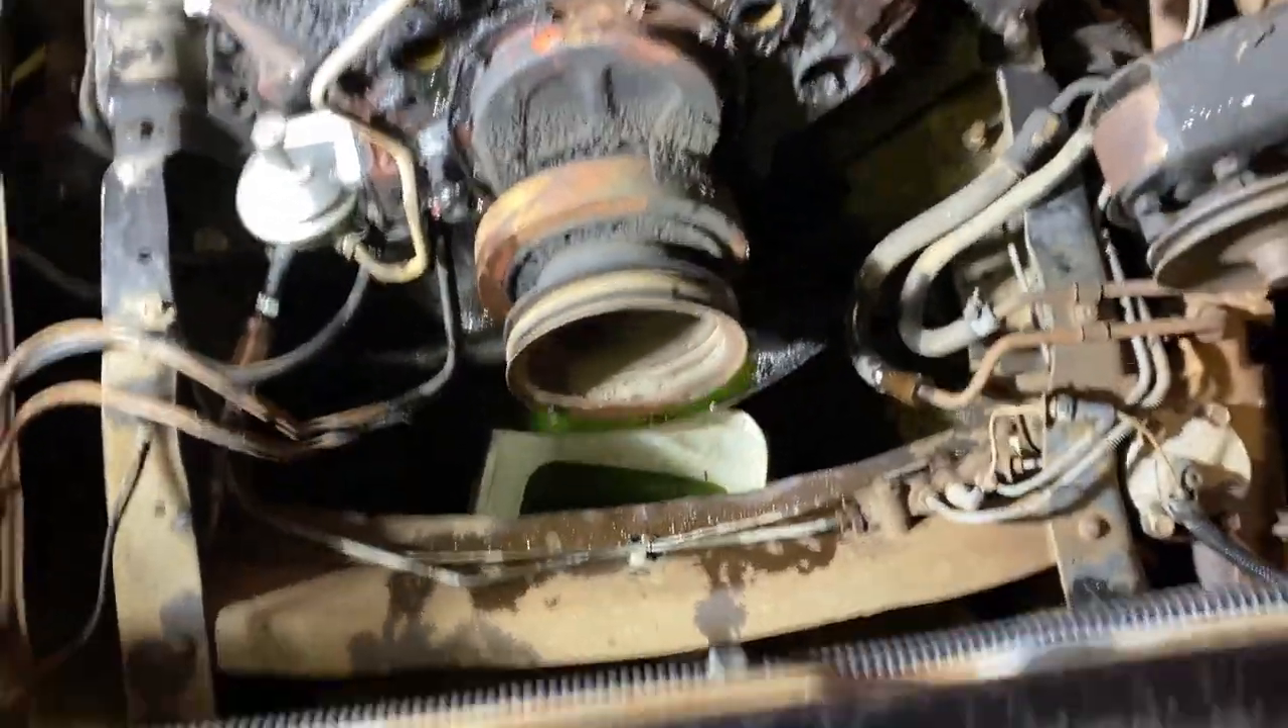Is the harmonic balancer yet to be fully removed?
Yes.